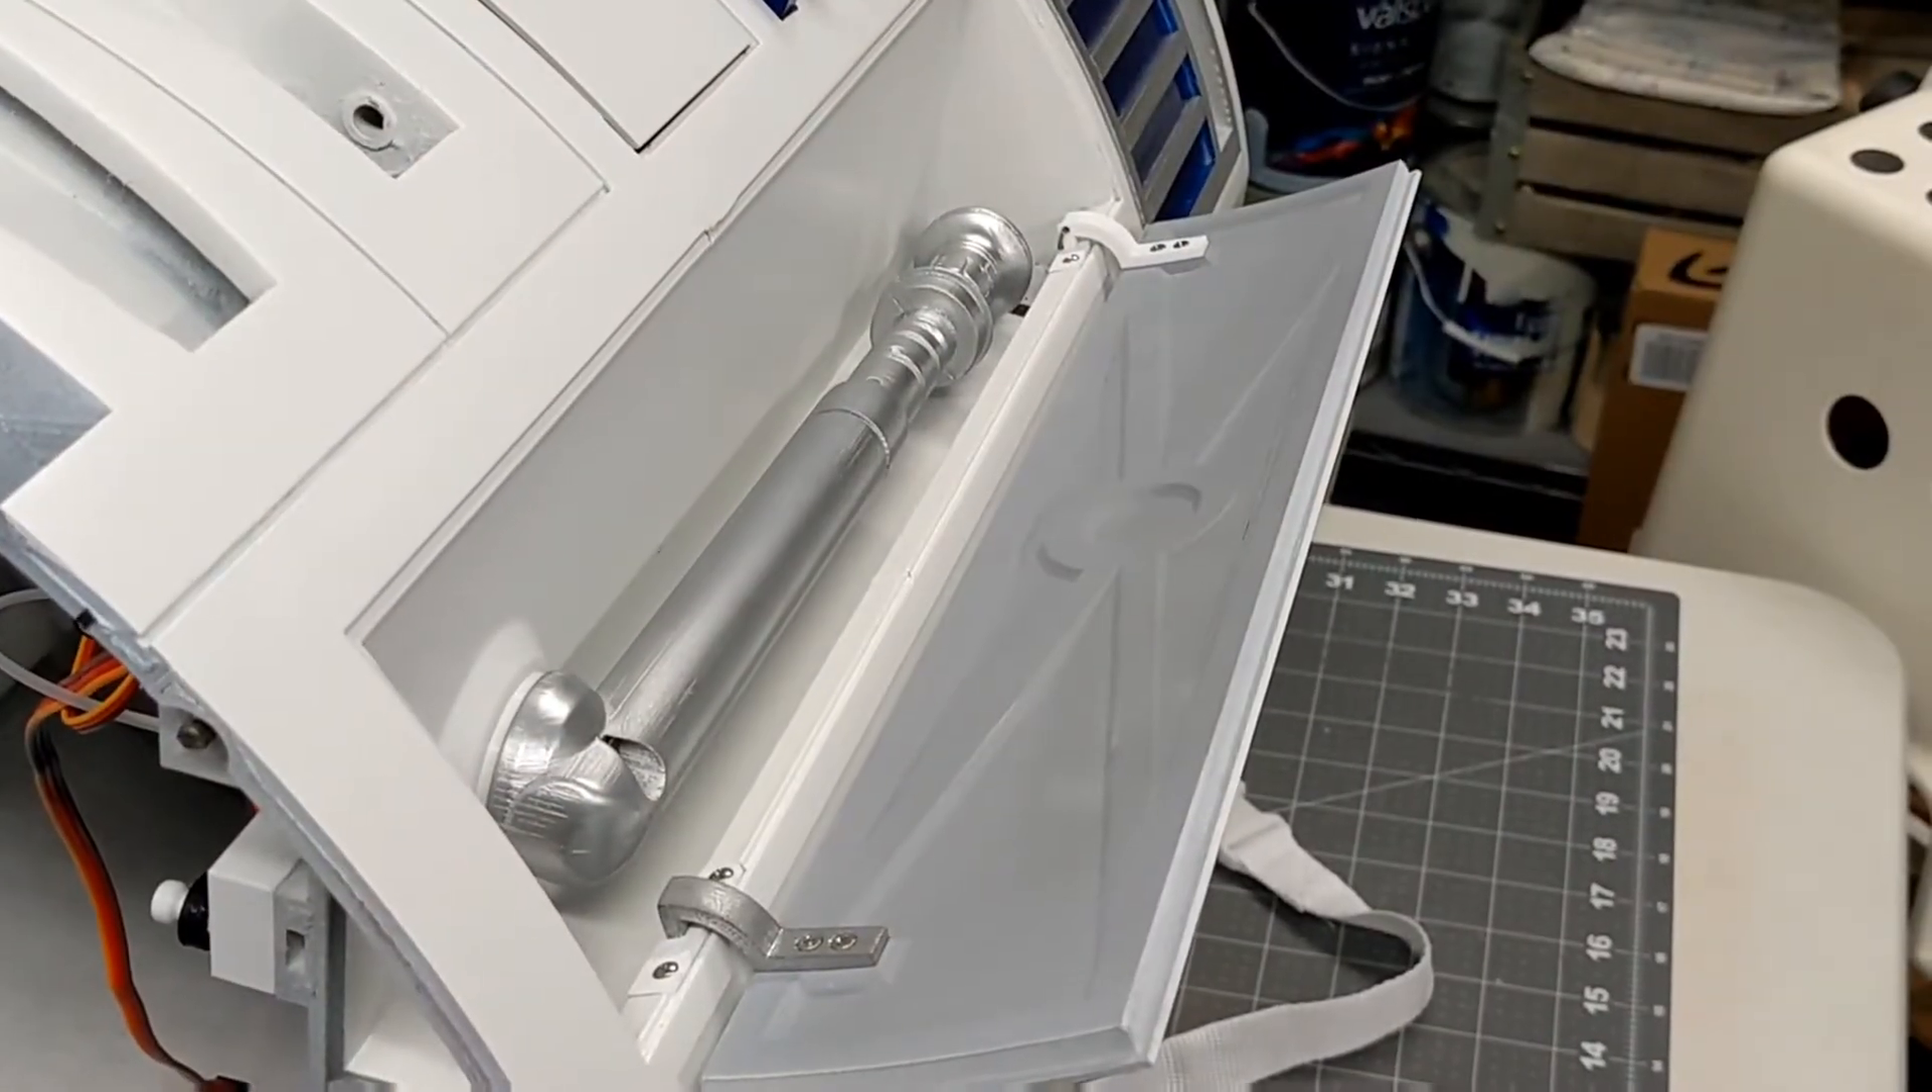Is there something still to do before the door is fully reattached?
No.